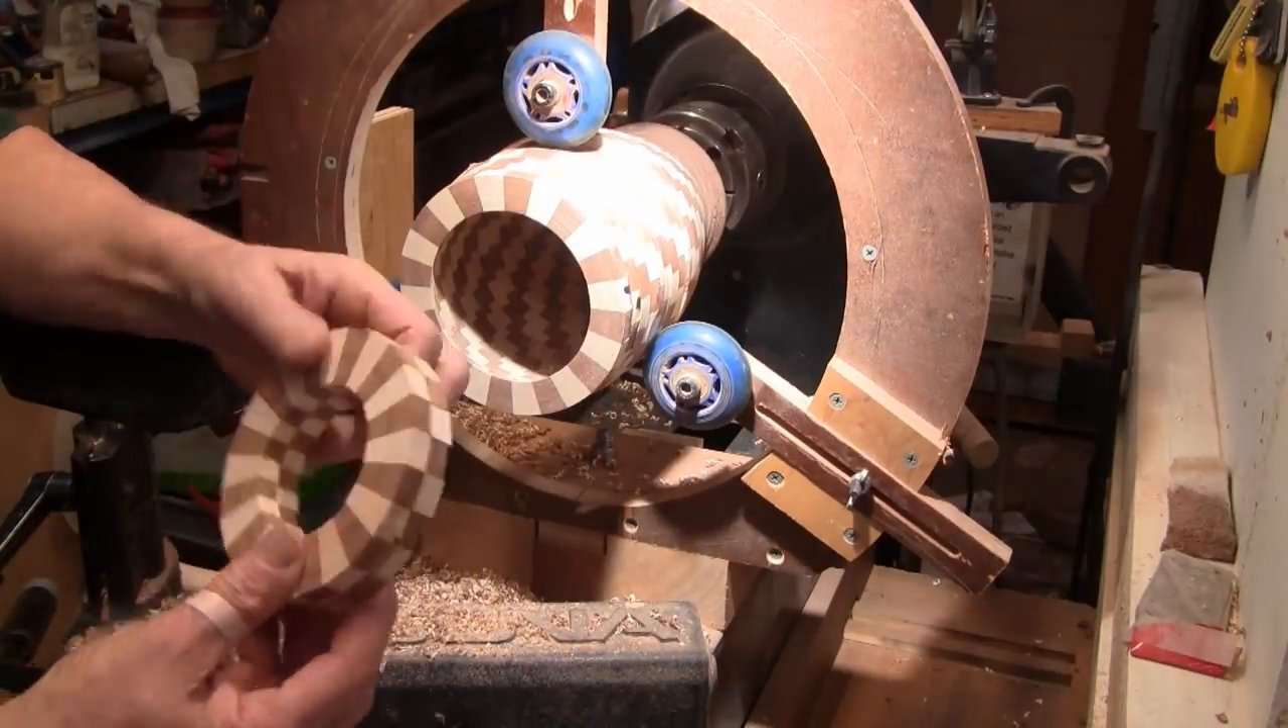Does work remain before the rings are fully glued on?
Yes.